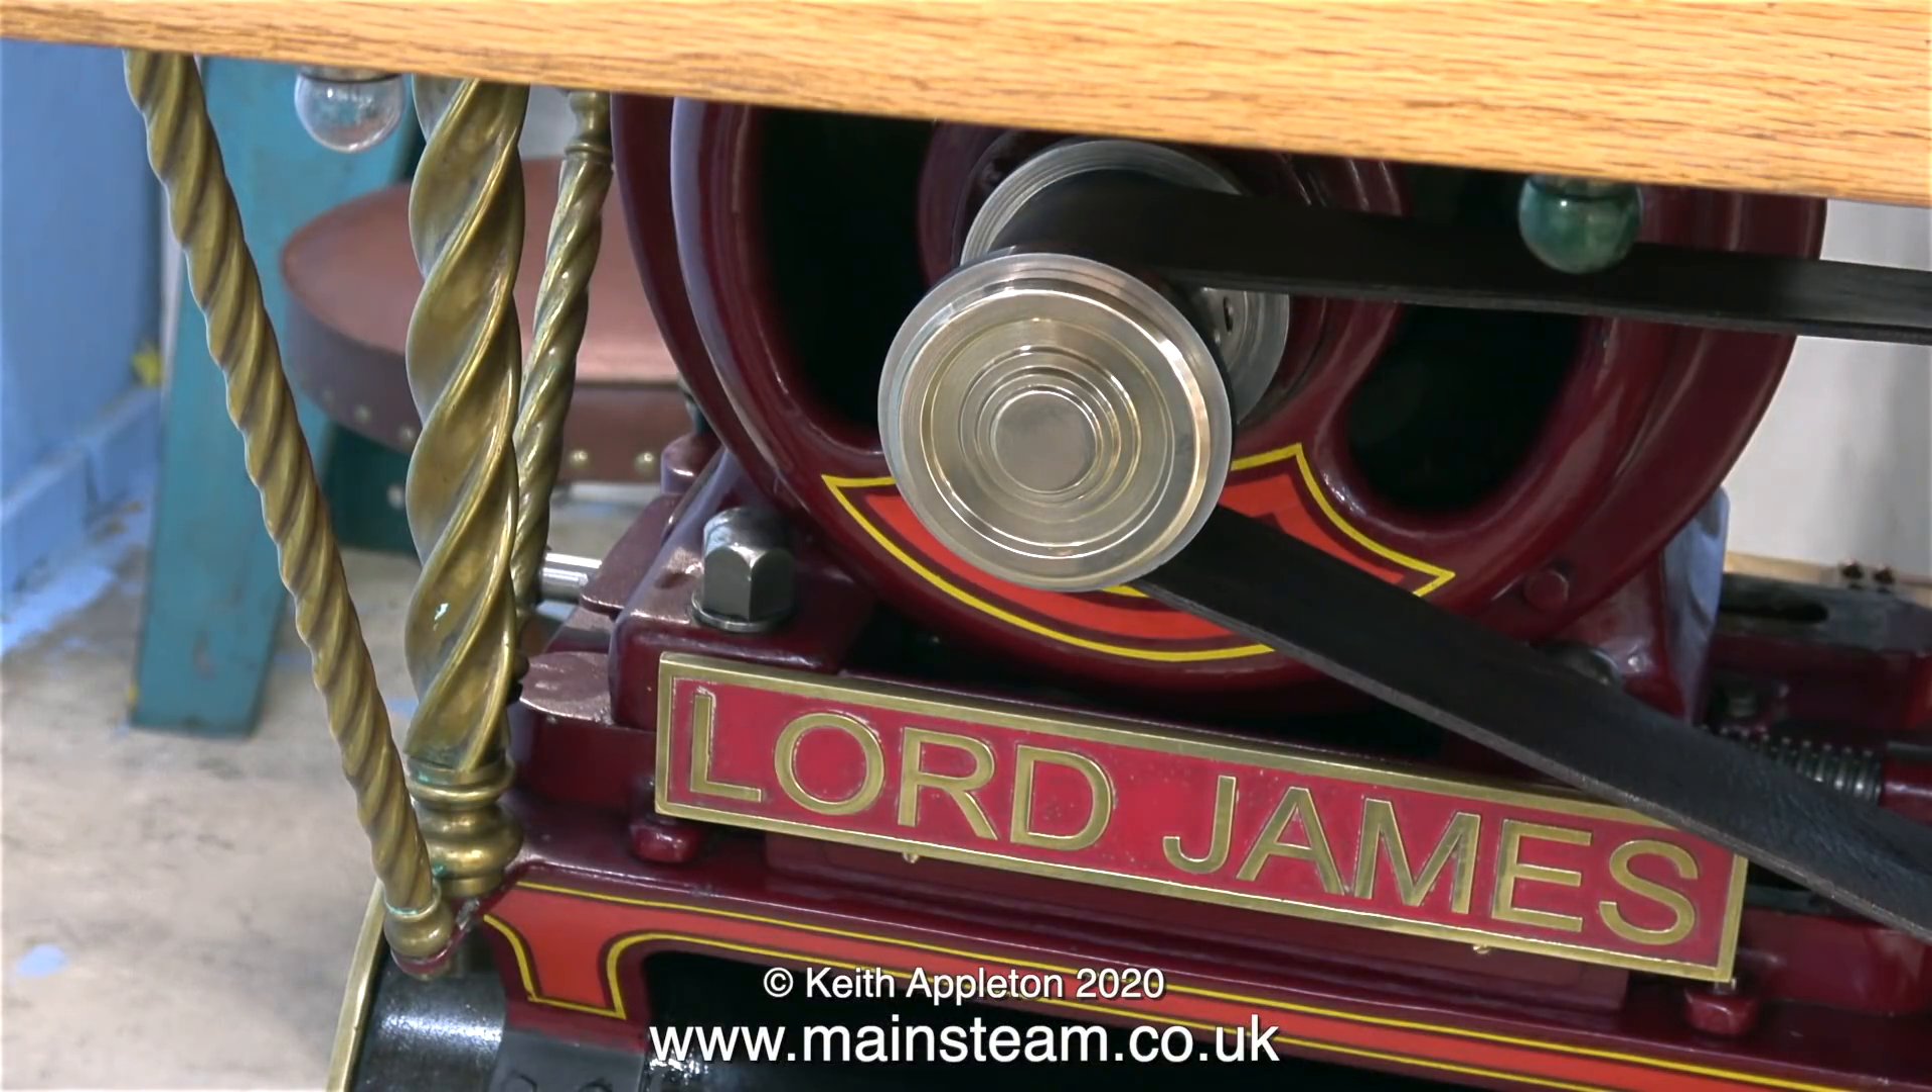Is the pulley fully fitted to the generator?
Yes.